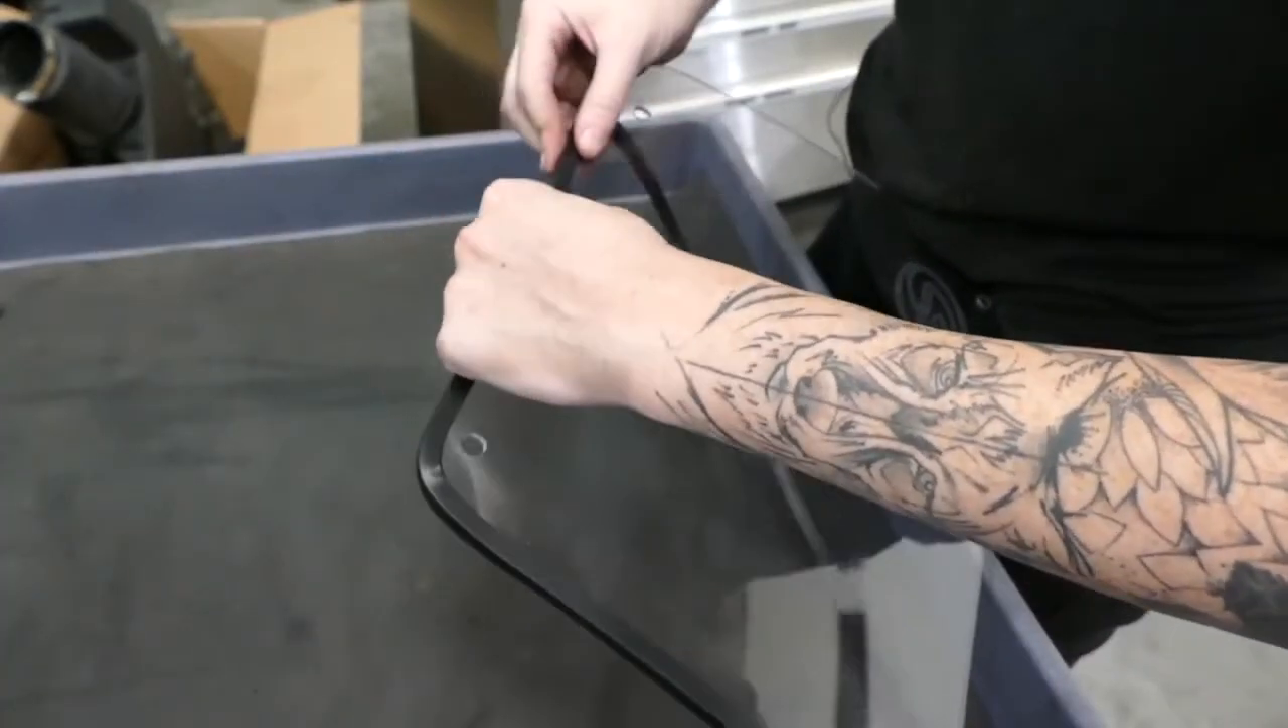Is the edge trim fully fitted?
No.